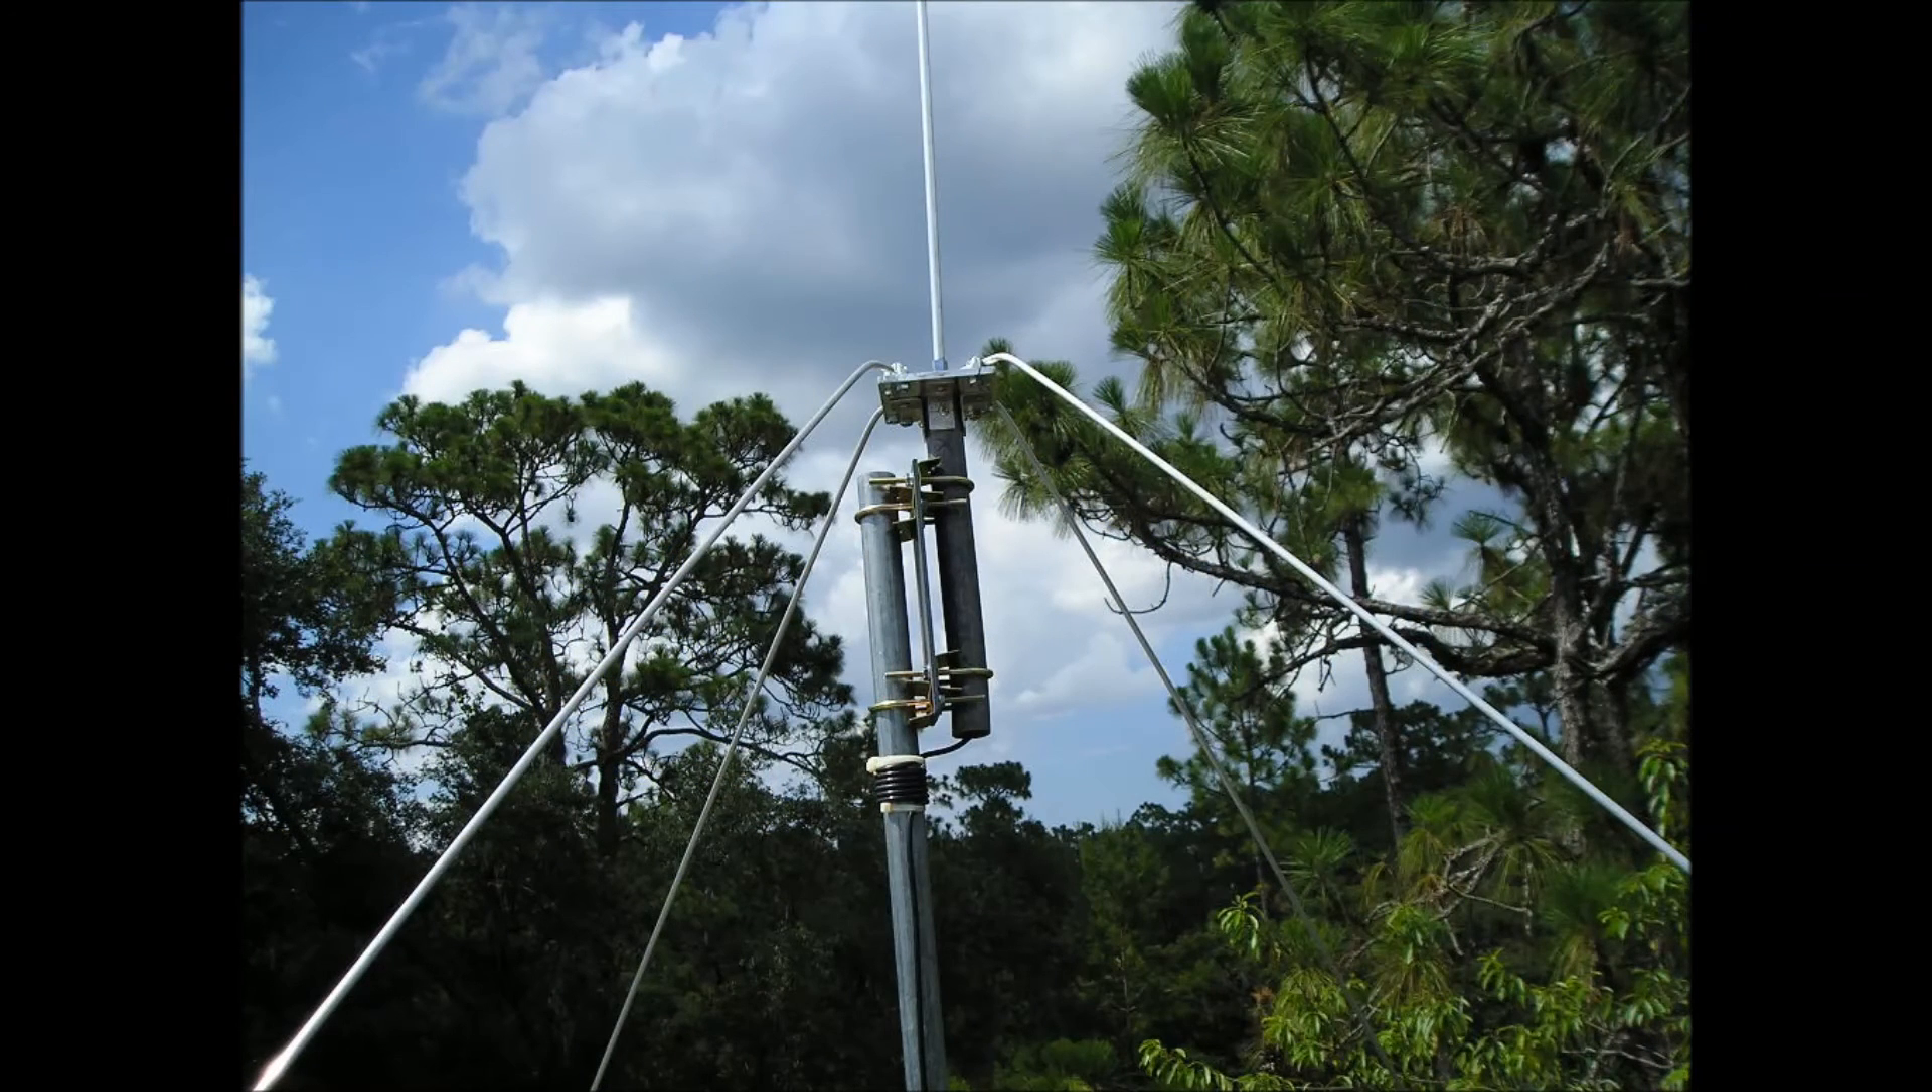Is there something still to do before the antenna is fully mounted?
No.